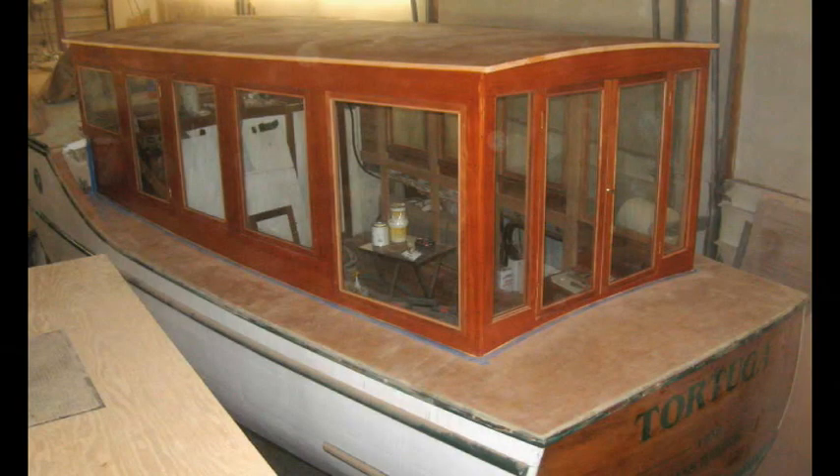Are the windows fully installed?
Yes.